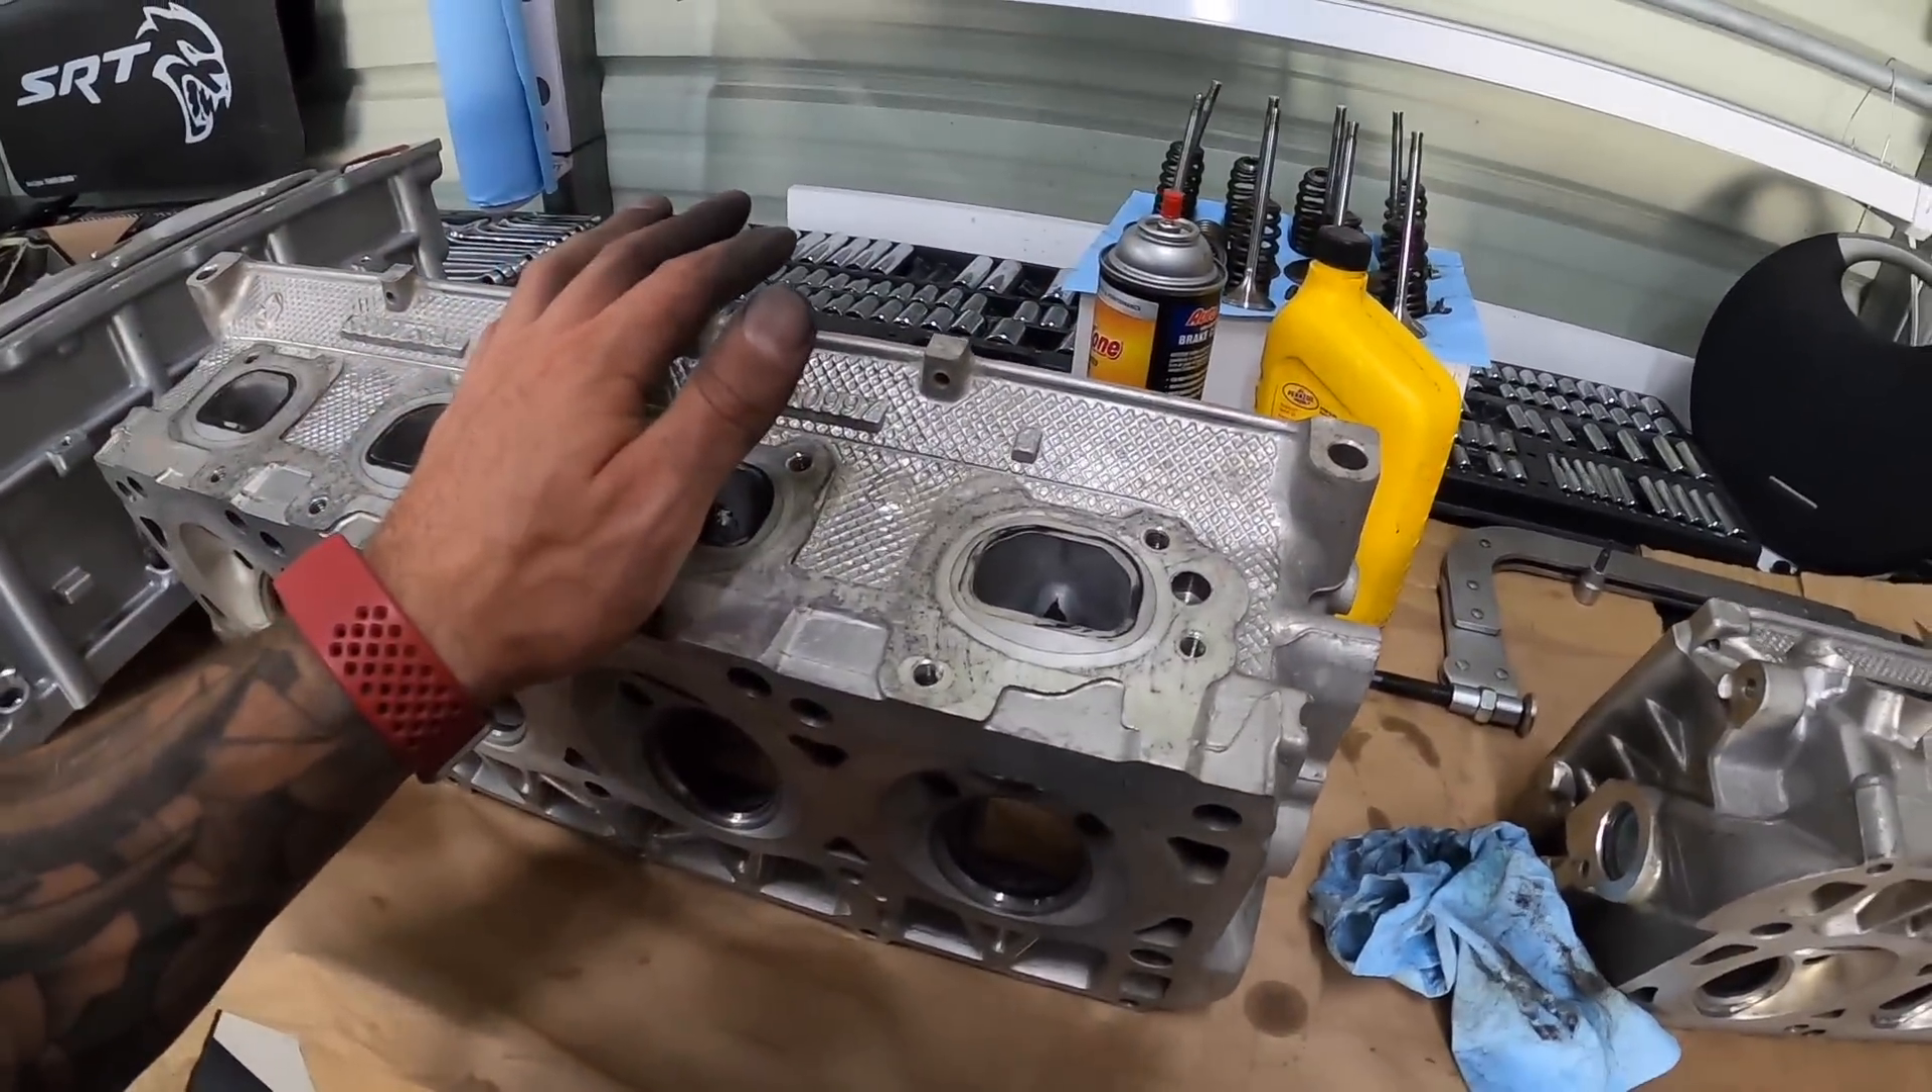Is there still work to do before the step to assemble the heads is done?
Yes.